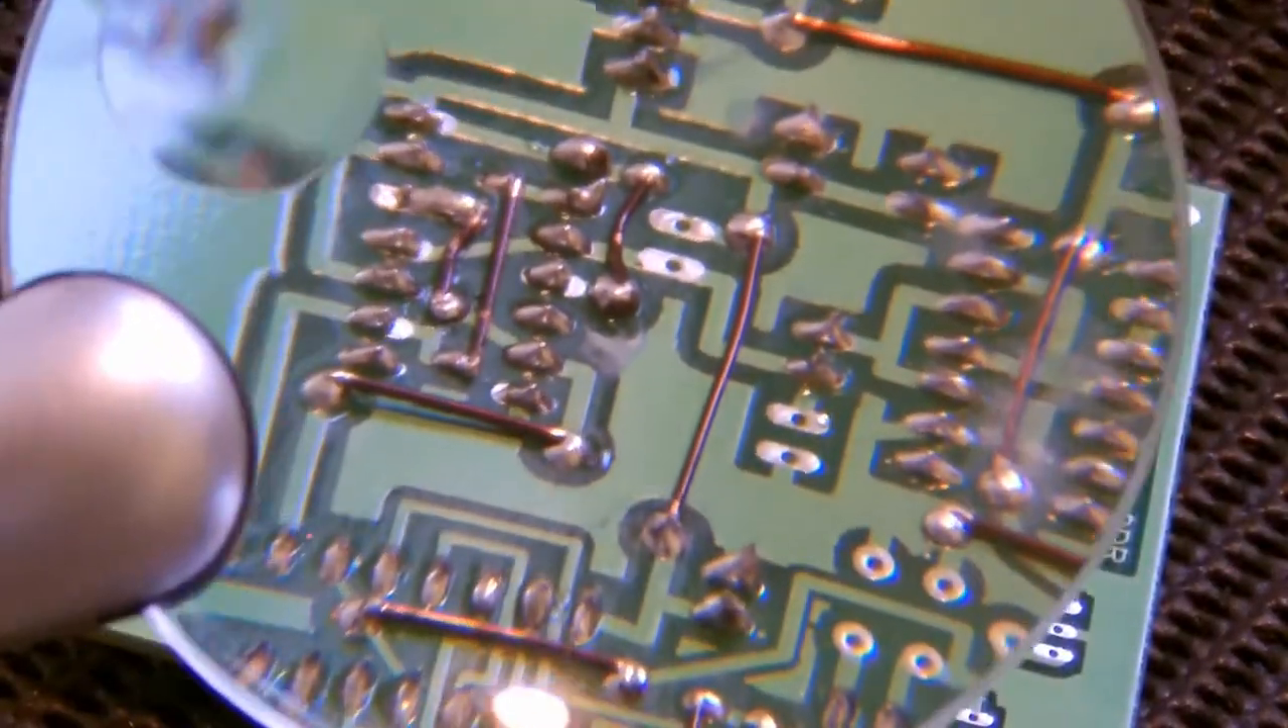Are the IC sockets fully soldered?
Yes.